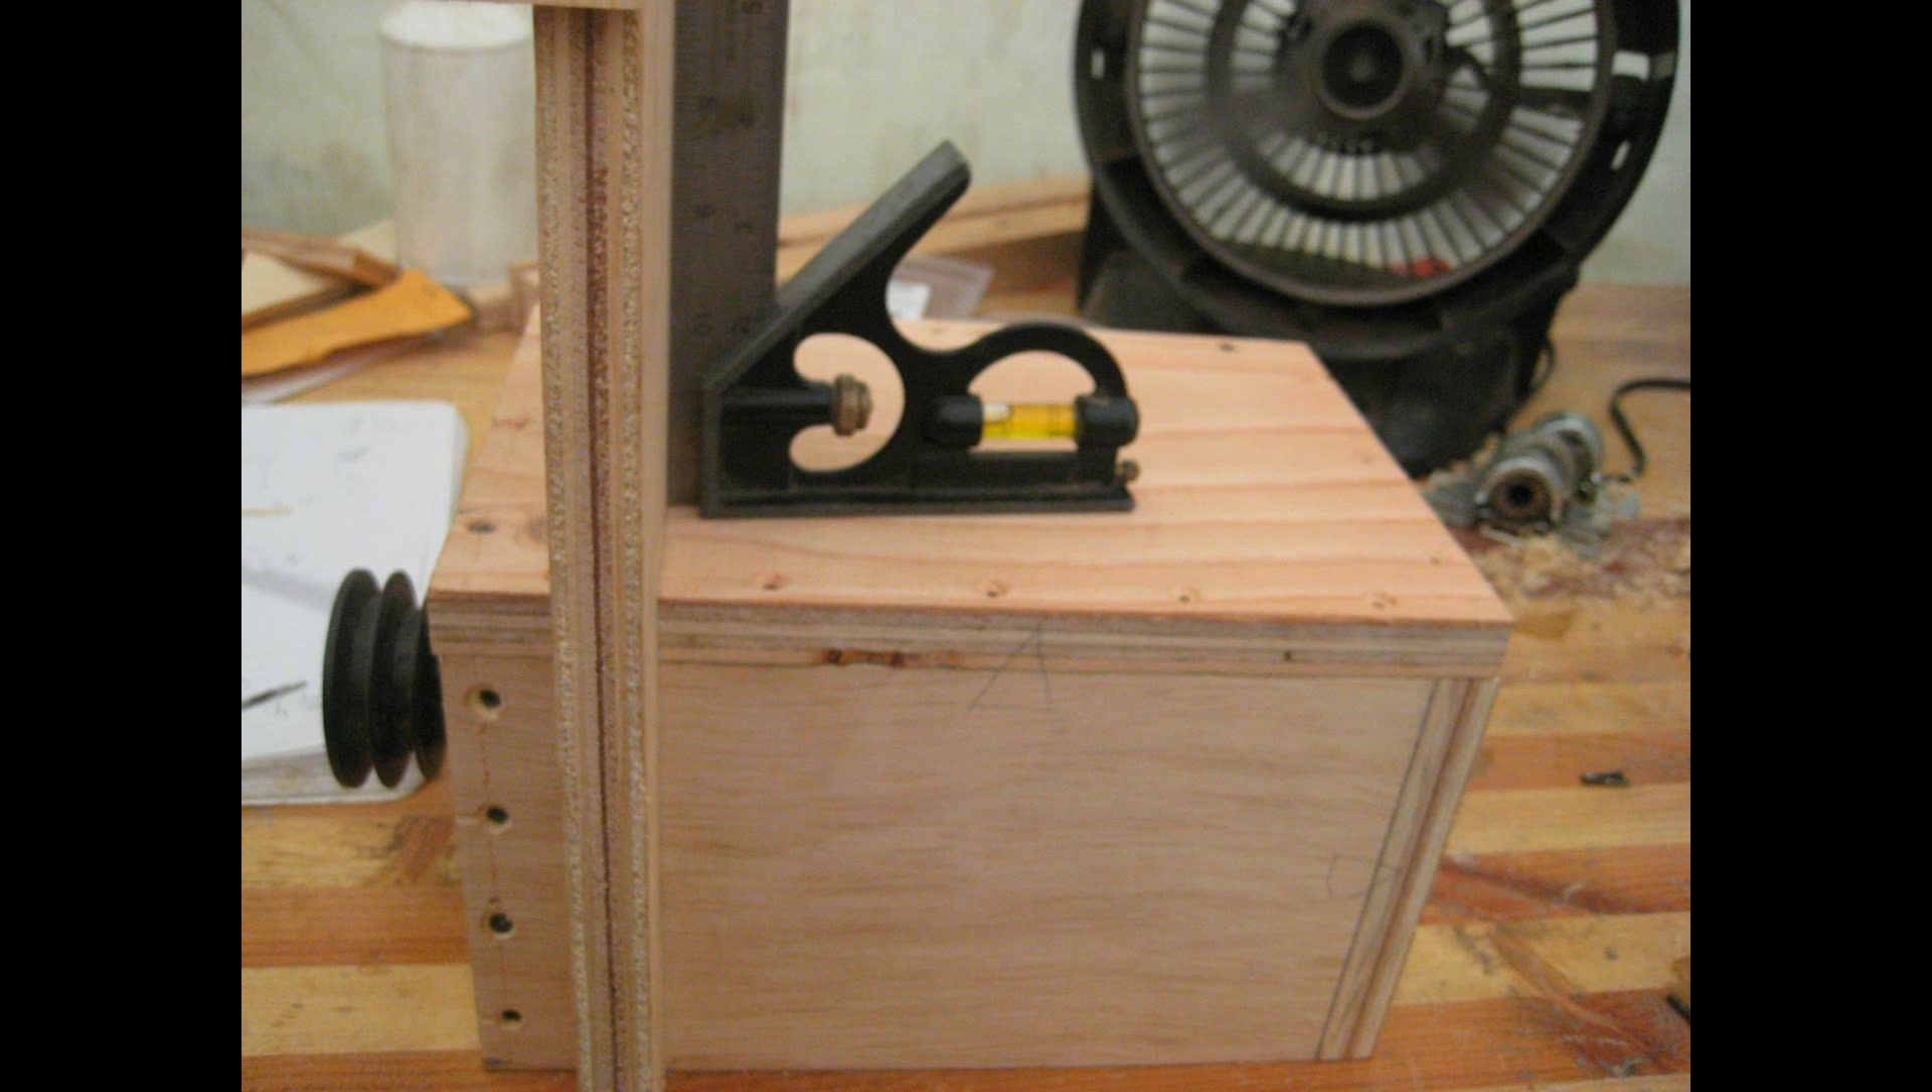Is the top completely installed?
Yes.